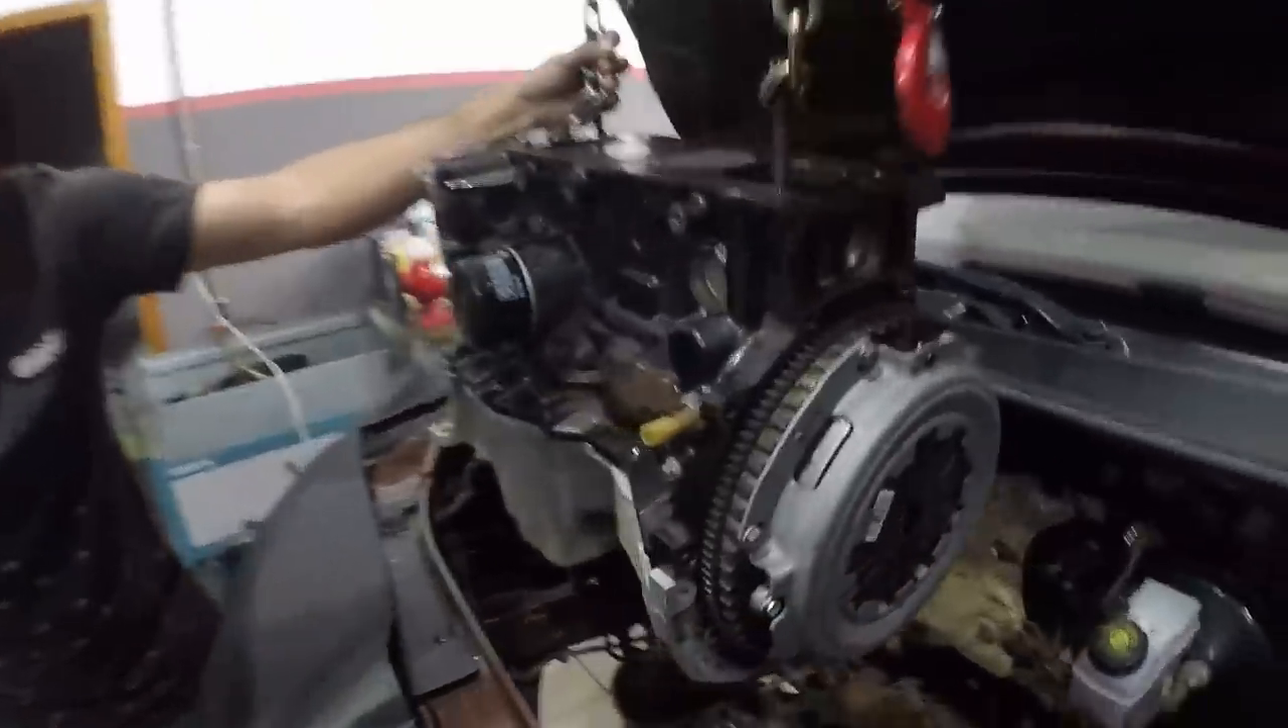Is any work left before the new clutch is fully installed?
No.